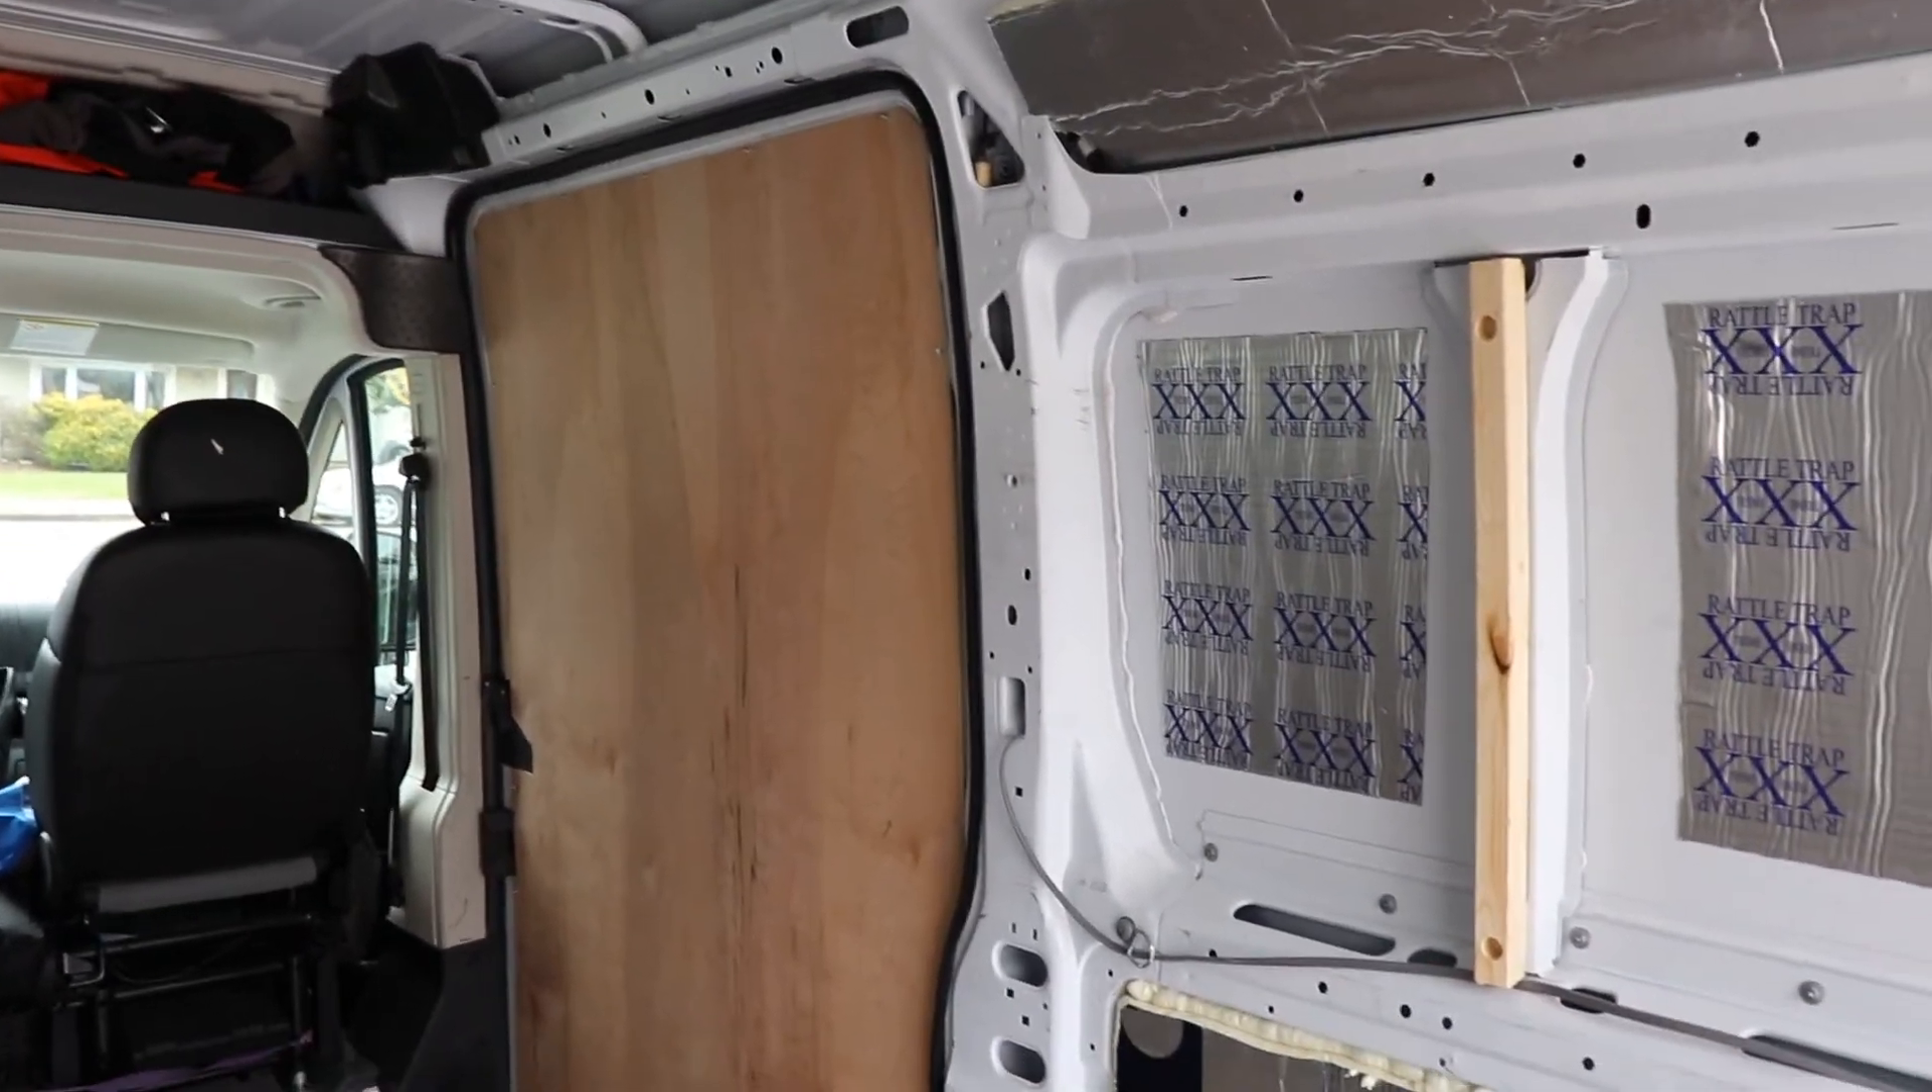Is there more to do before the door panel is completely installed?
No.